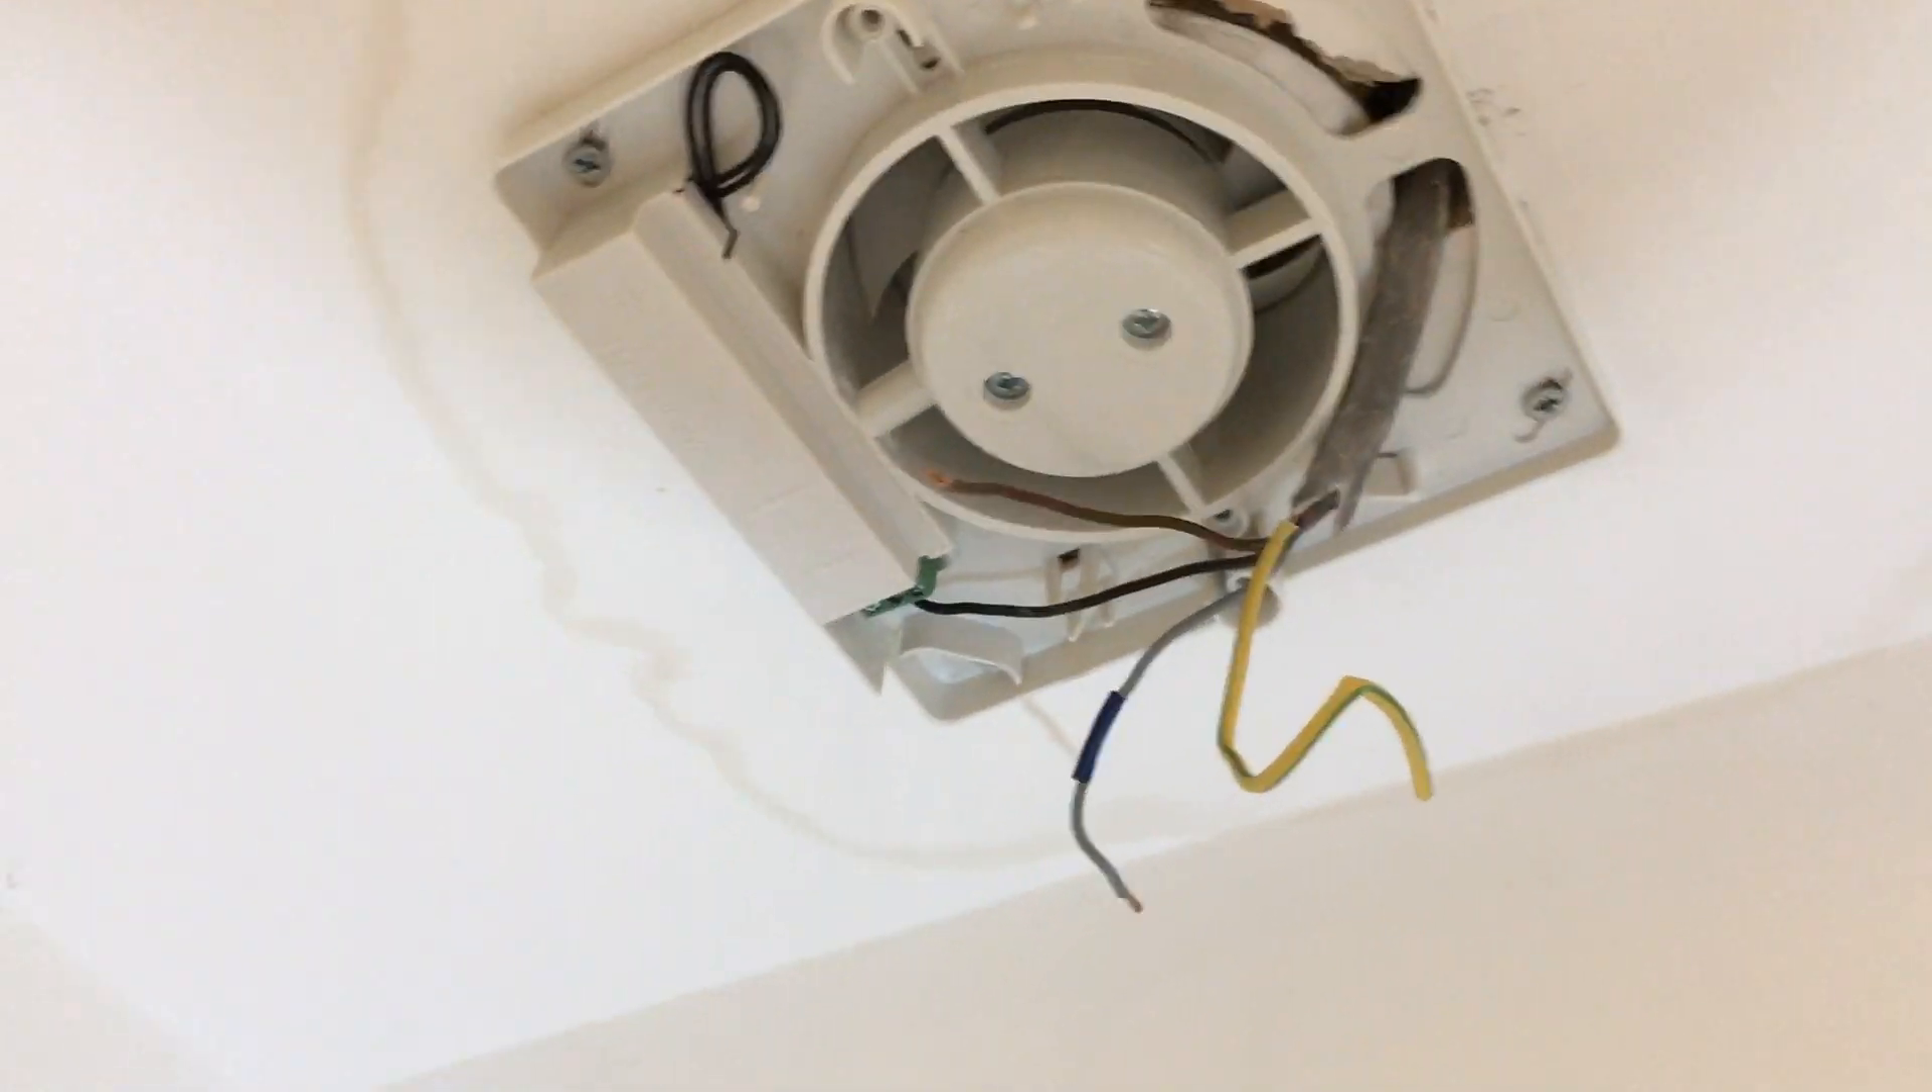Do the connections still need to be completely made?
Yes.